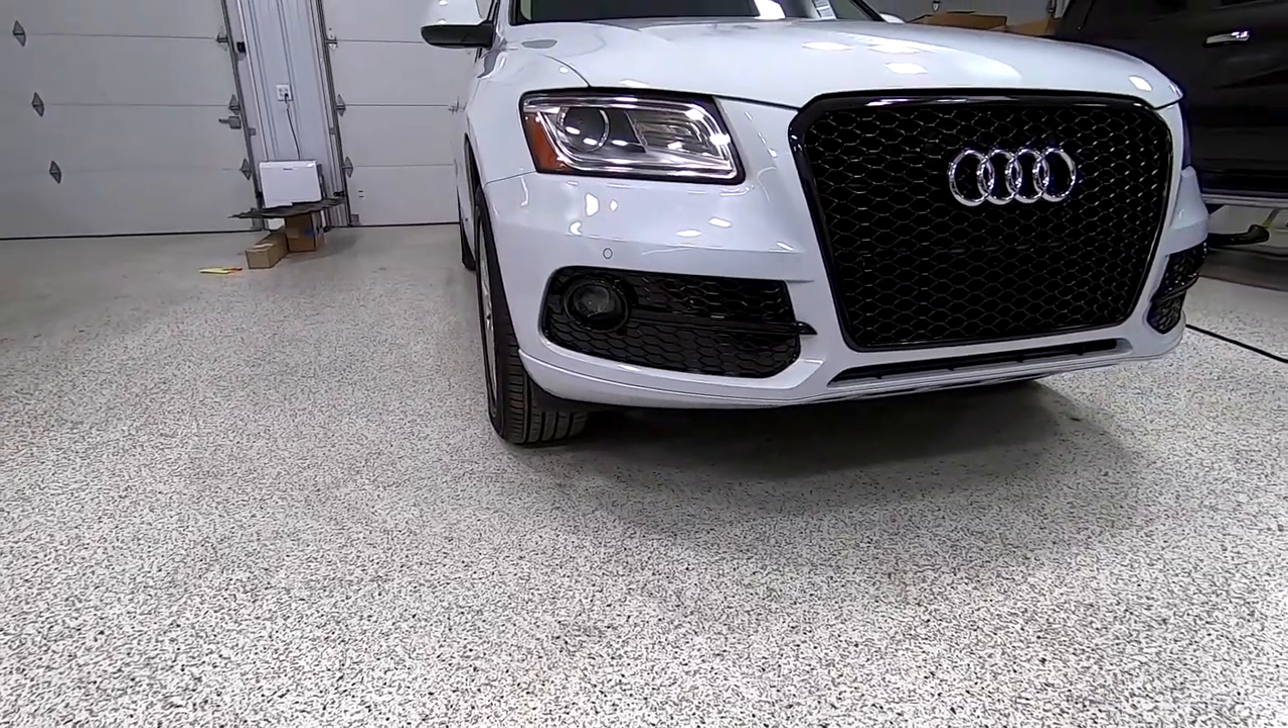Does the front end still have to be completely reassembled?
No.